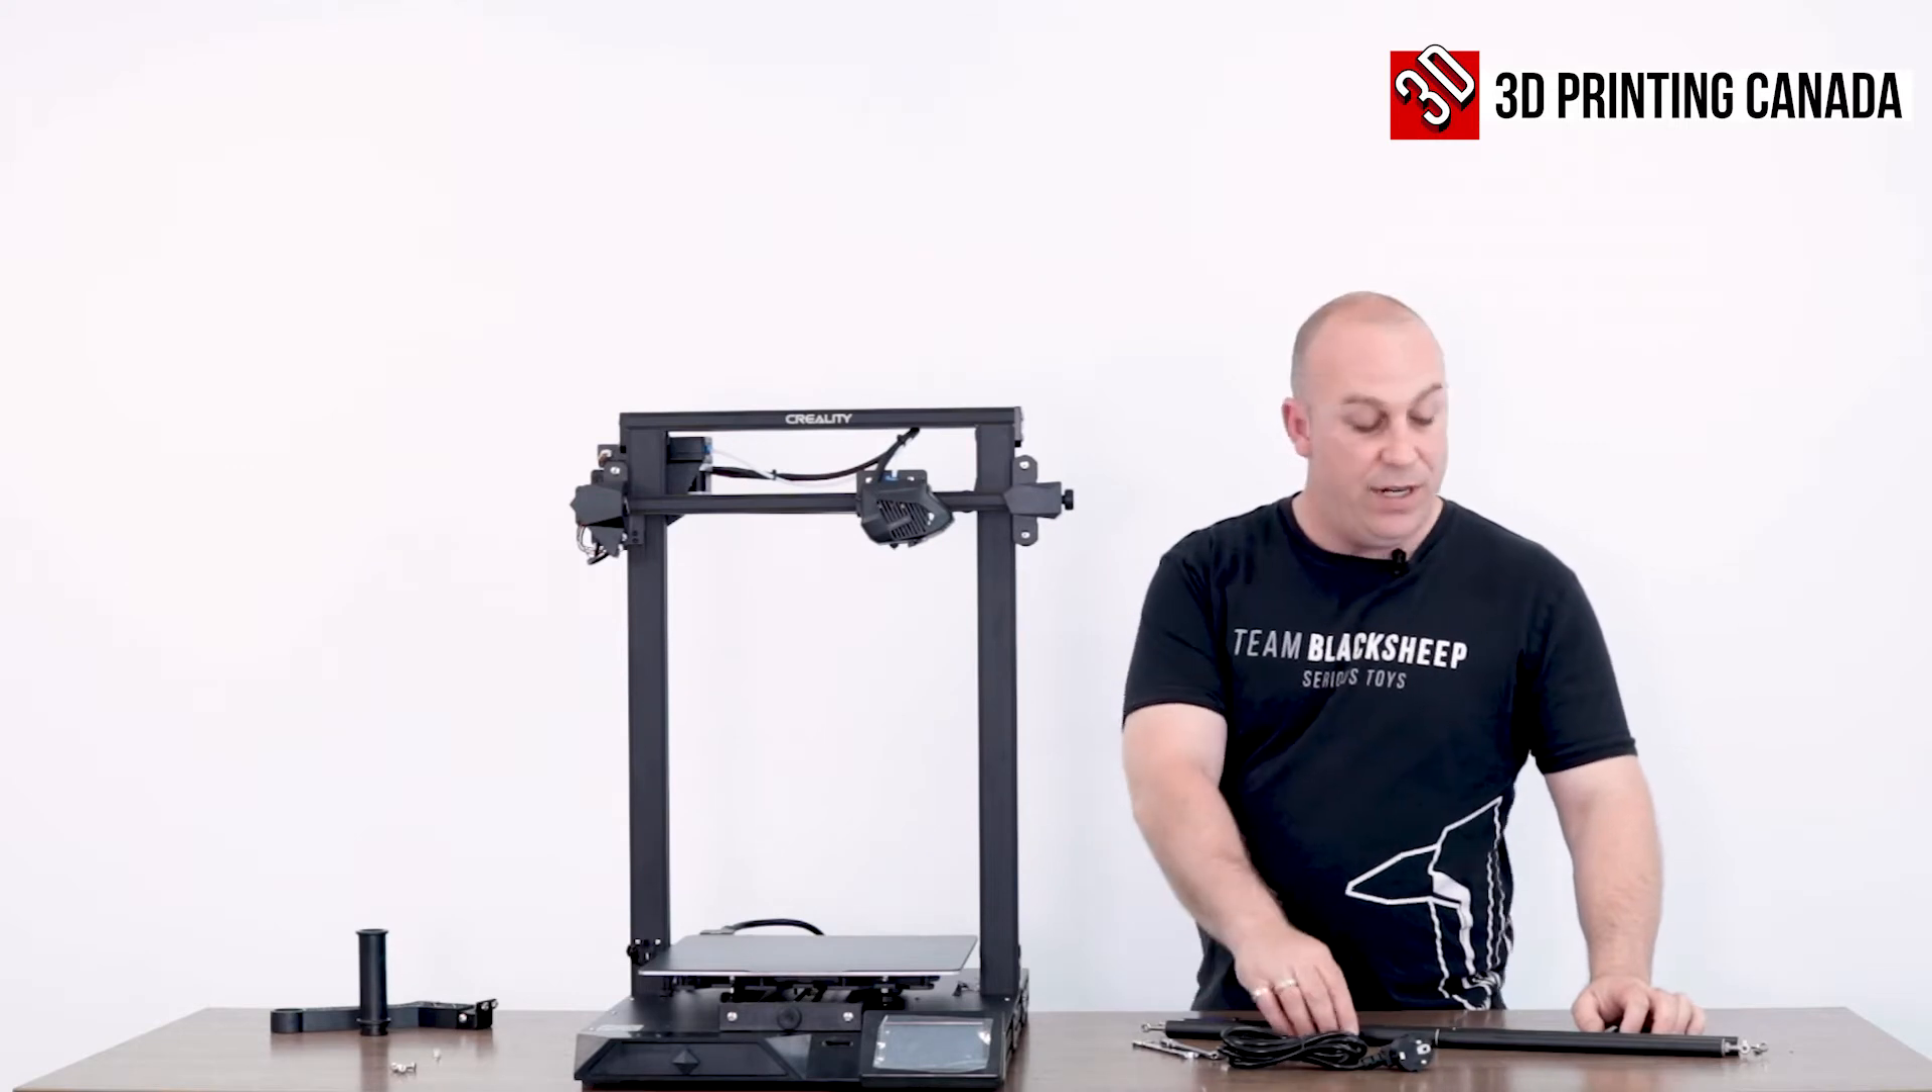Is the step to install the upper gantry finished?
Yes.